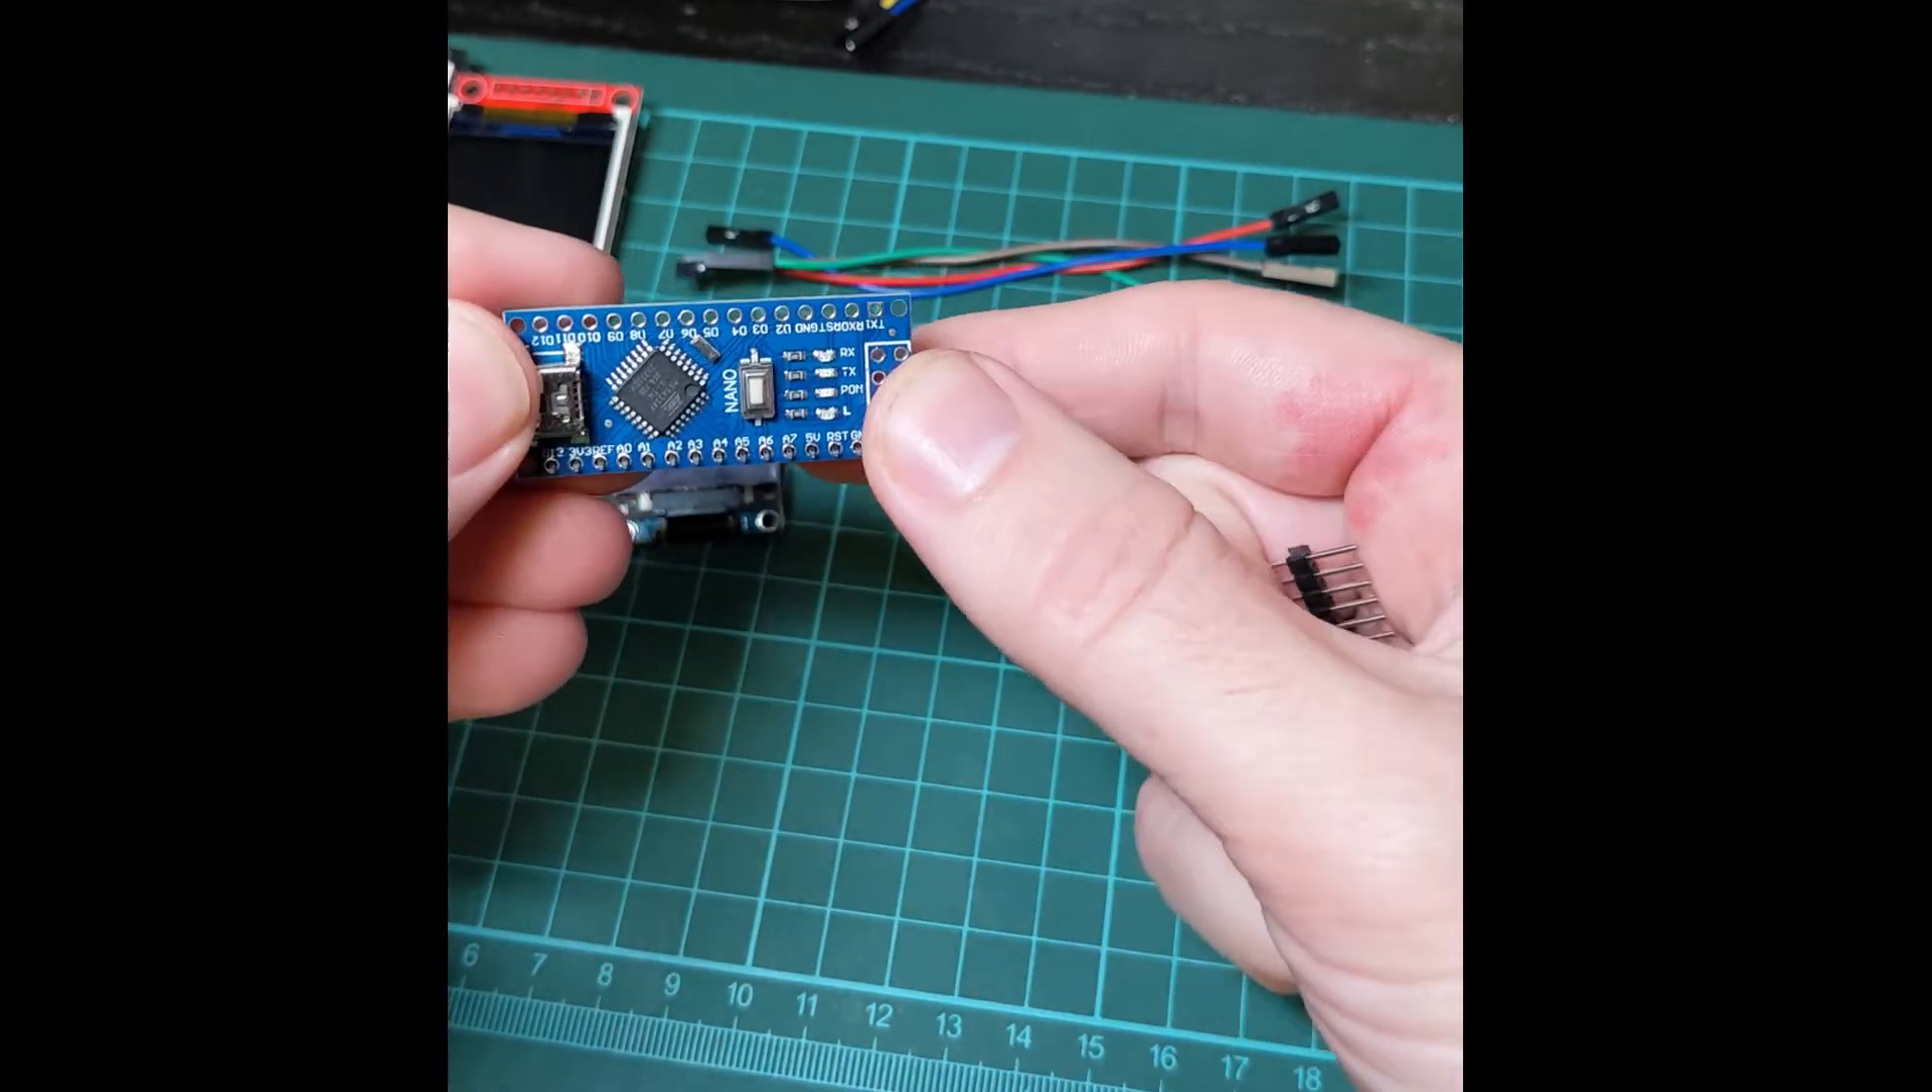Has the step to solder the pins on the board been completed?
No.